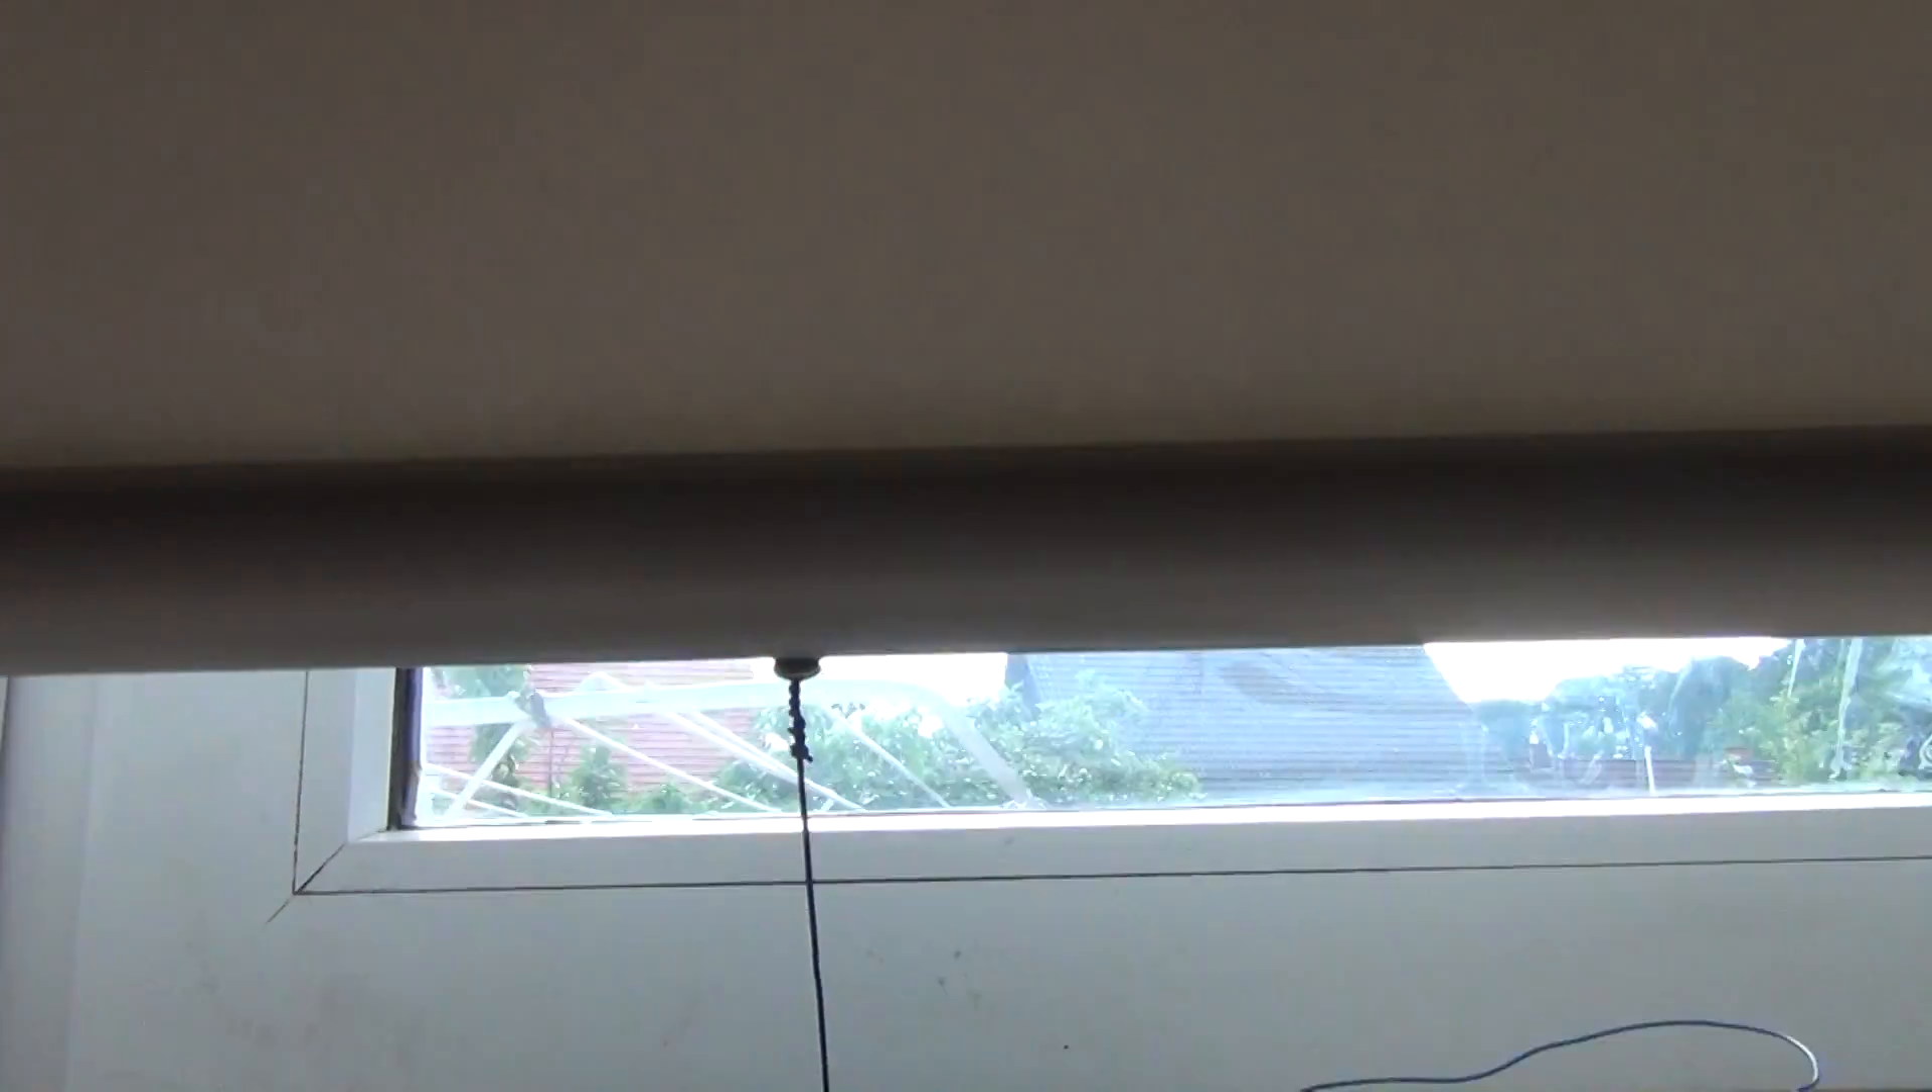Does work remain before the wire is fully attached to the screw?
No.